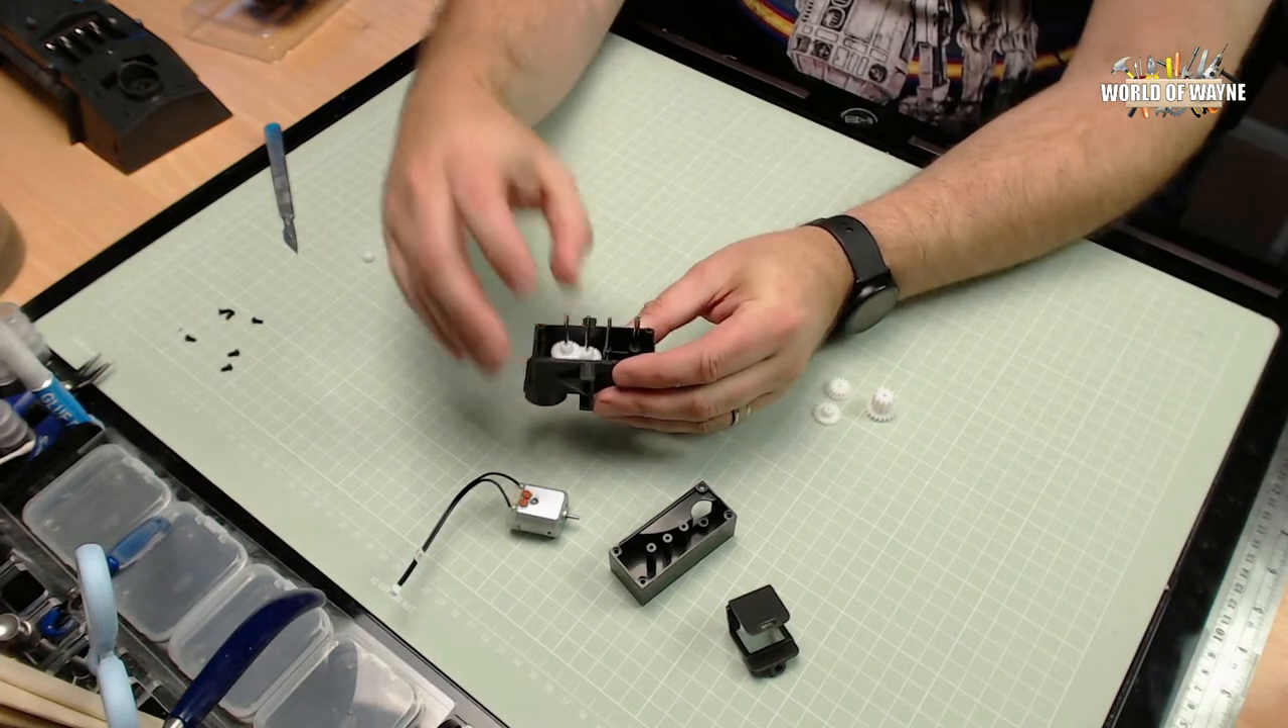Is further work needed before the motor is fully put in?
Yes.